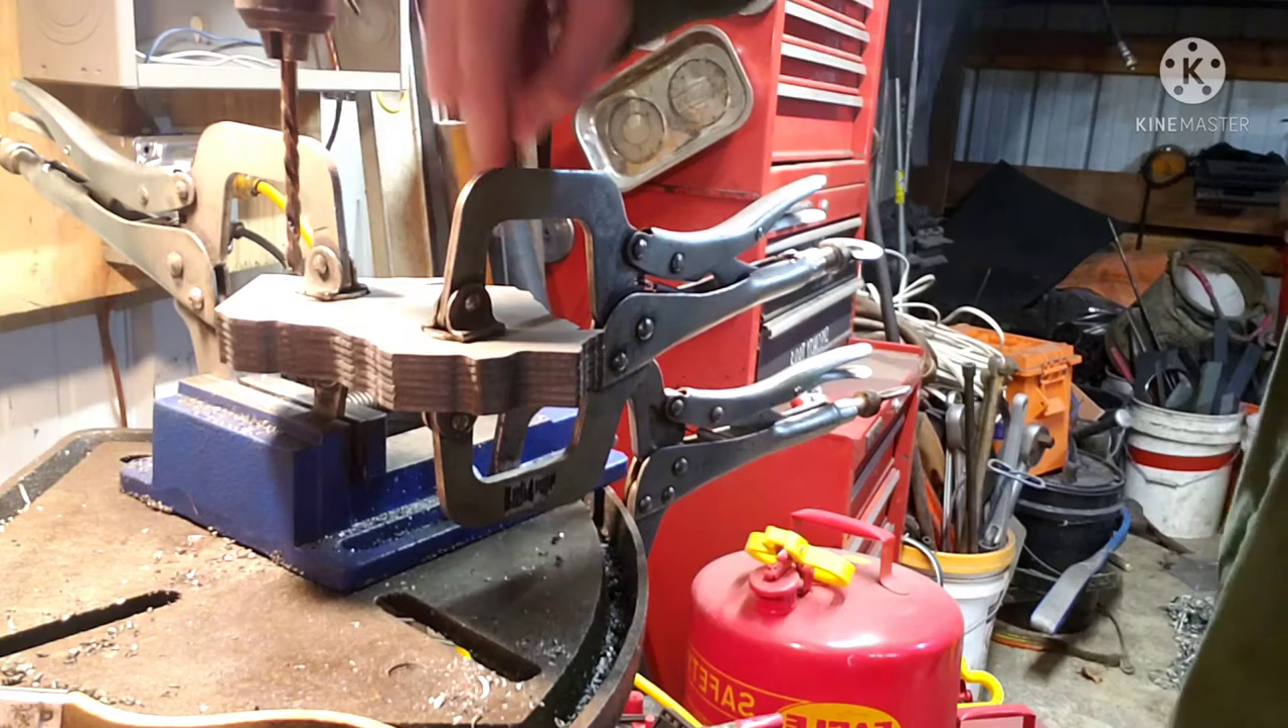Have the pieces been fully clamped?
Yes.